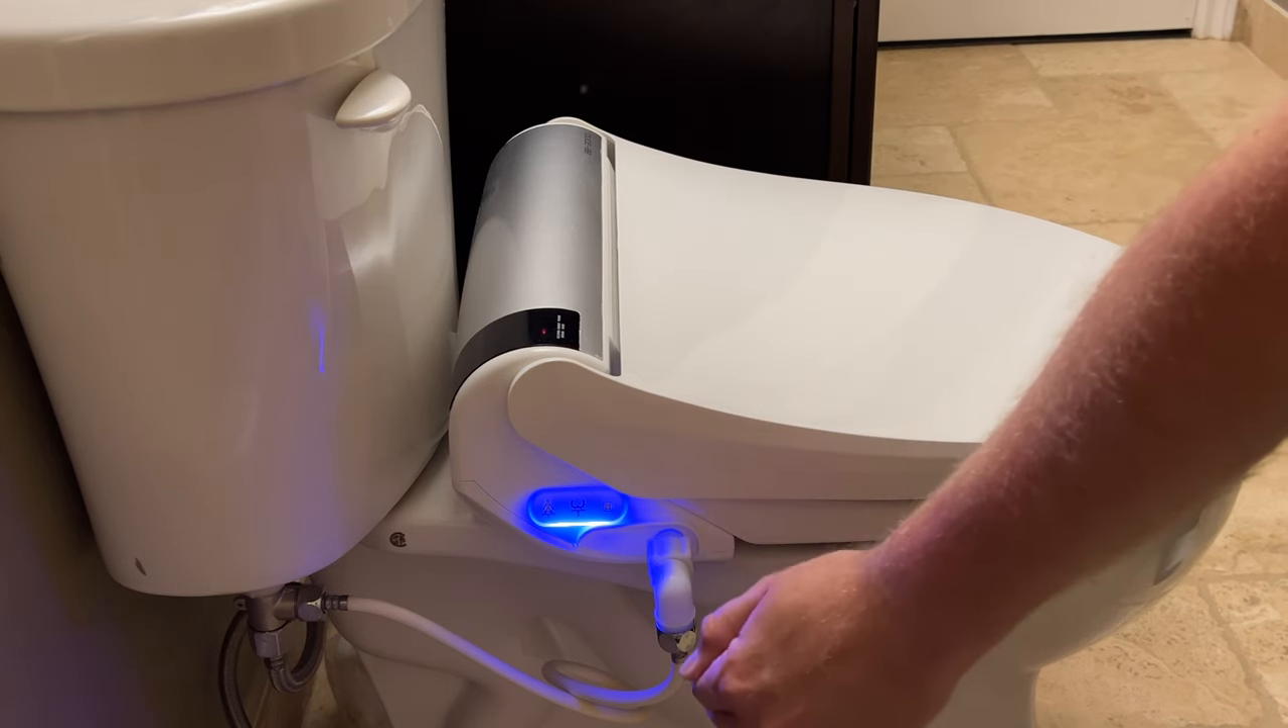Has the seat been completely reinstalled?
Yes.